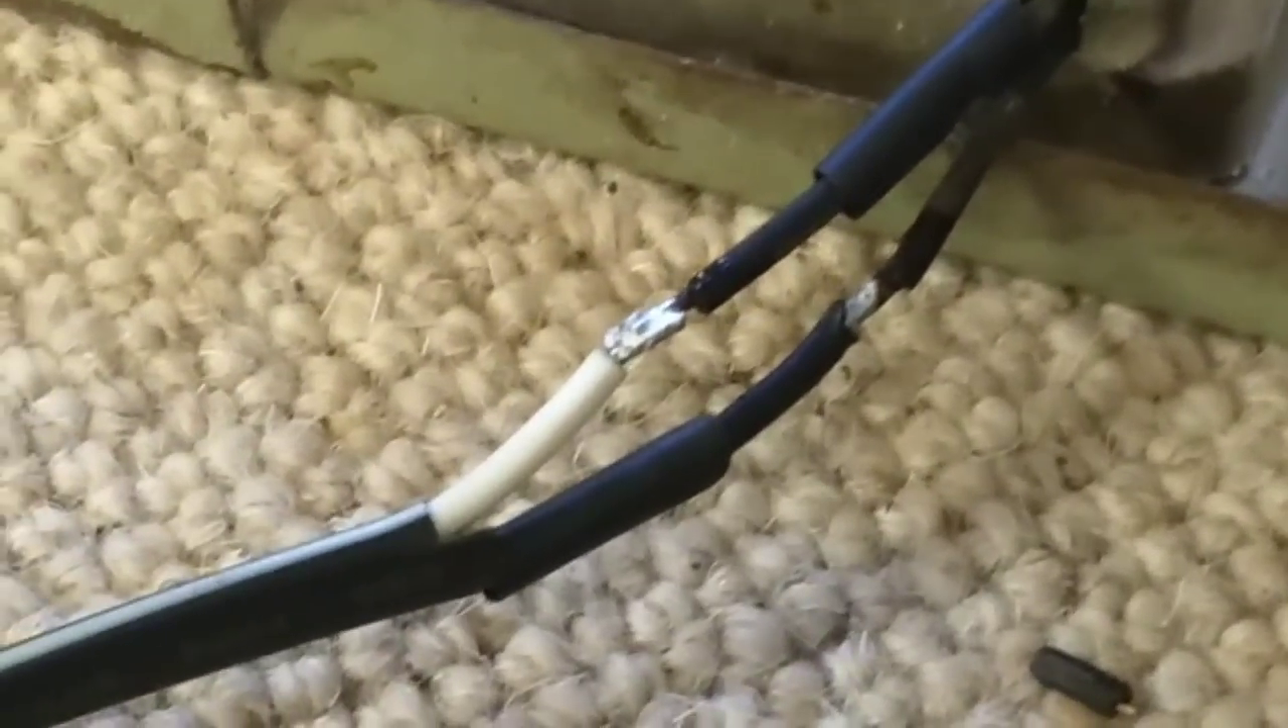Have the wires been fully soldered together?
Yes.